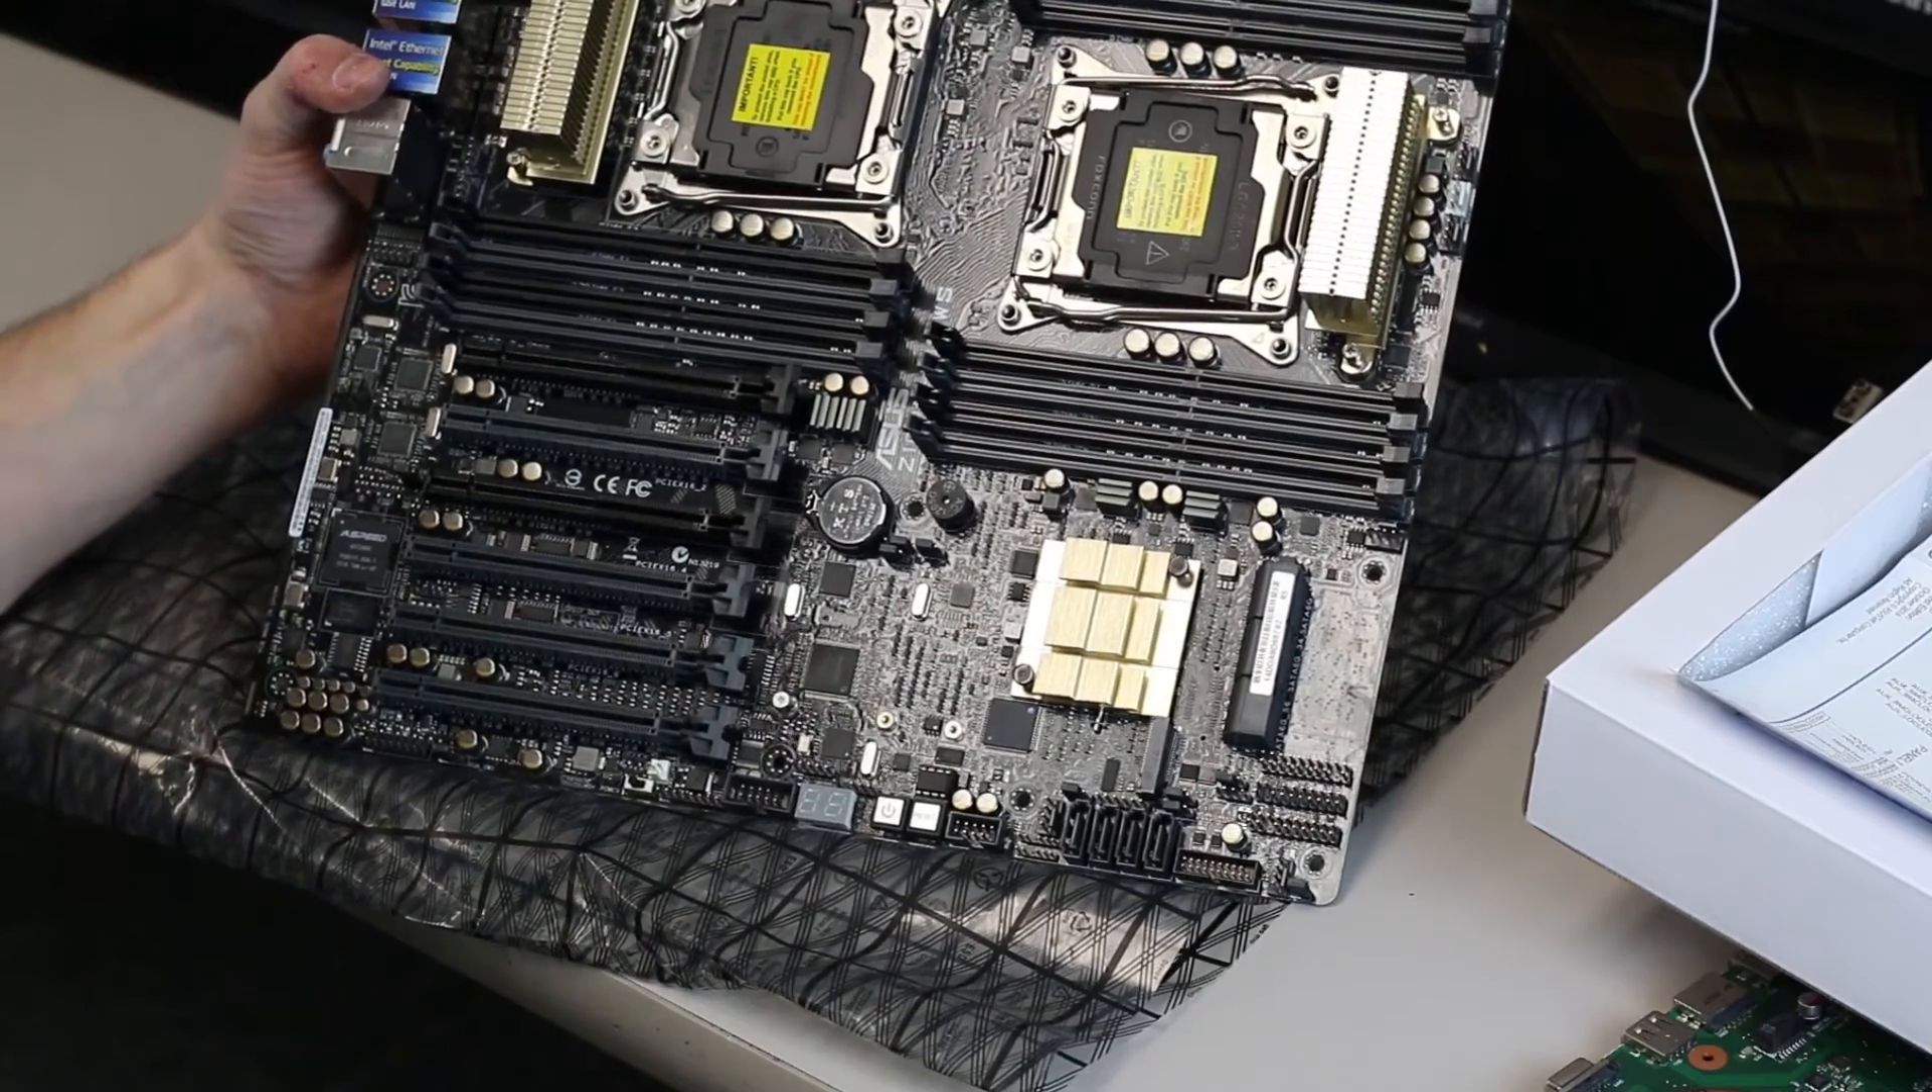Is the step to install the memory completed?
No.